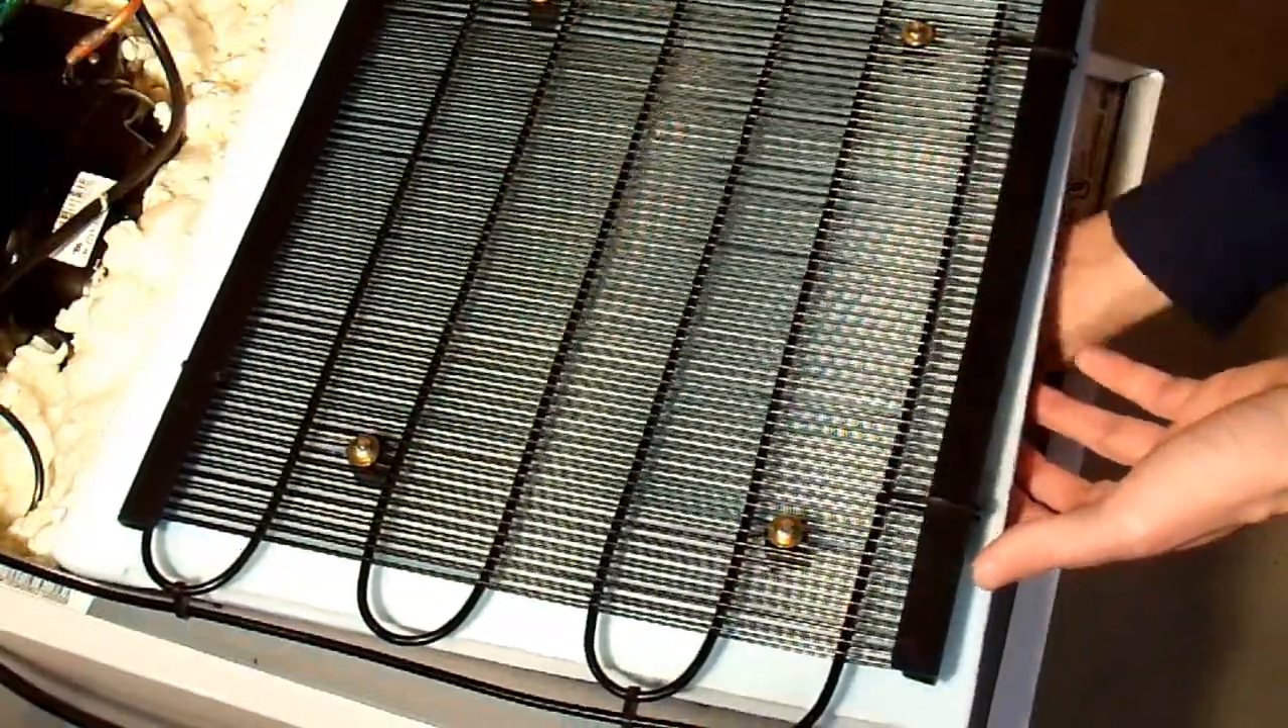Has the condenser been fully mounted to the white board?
Yes.